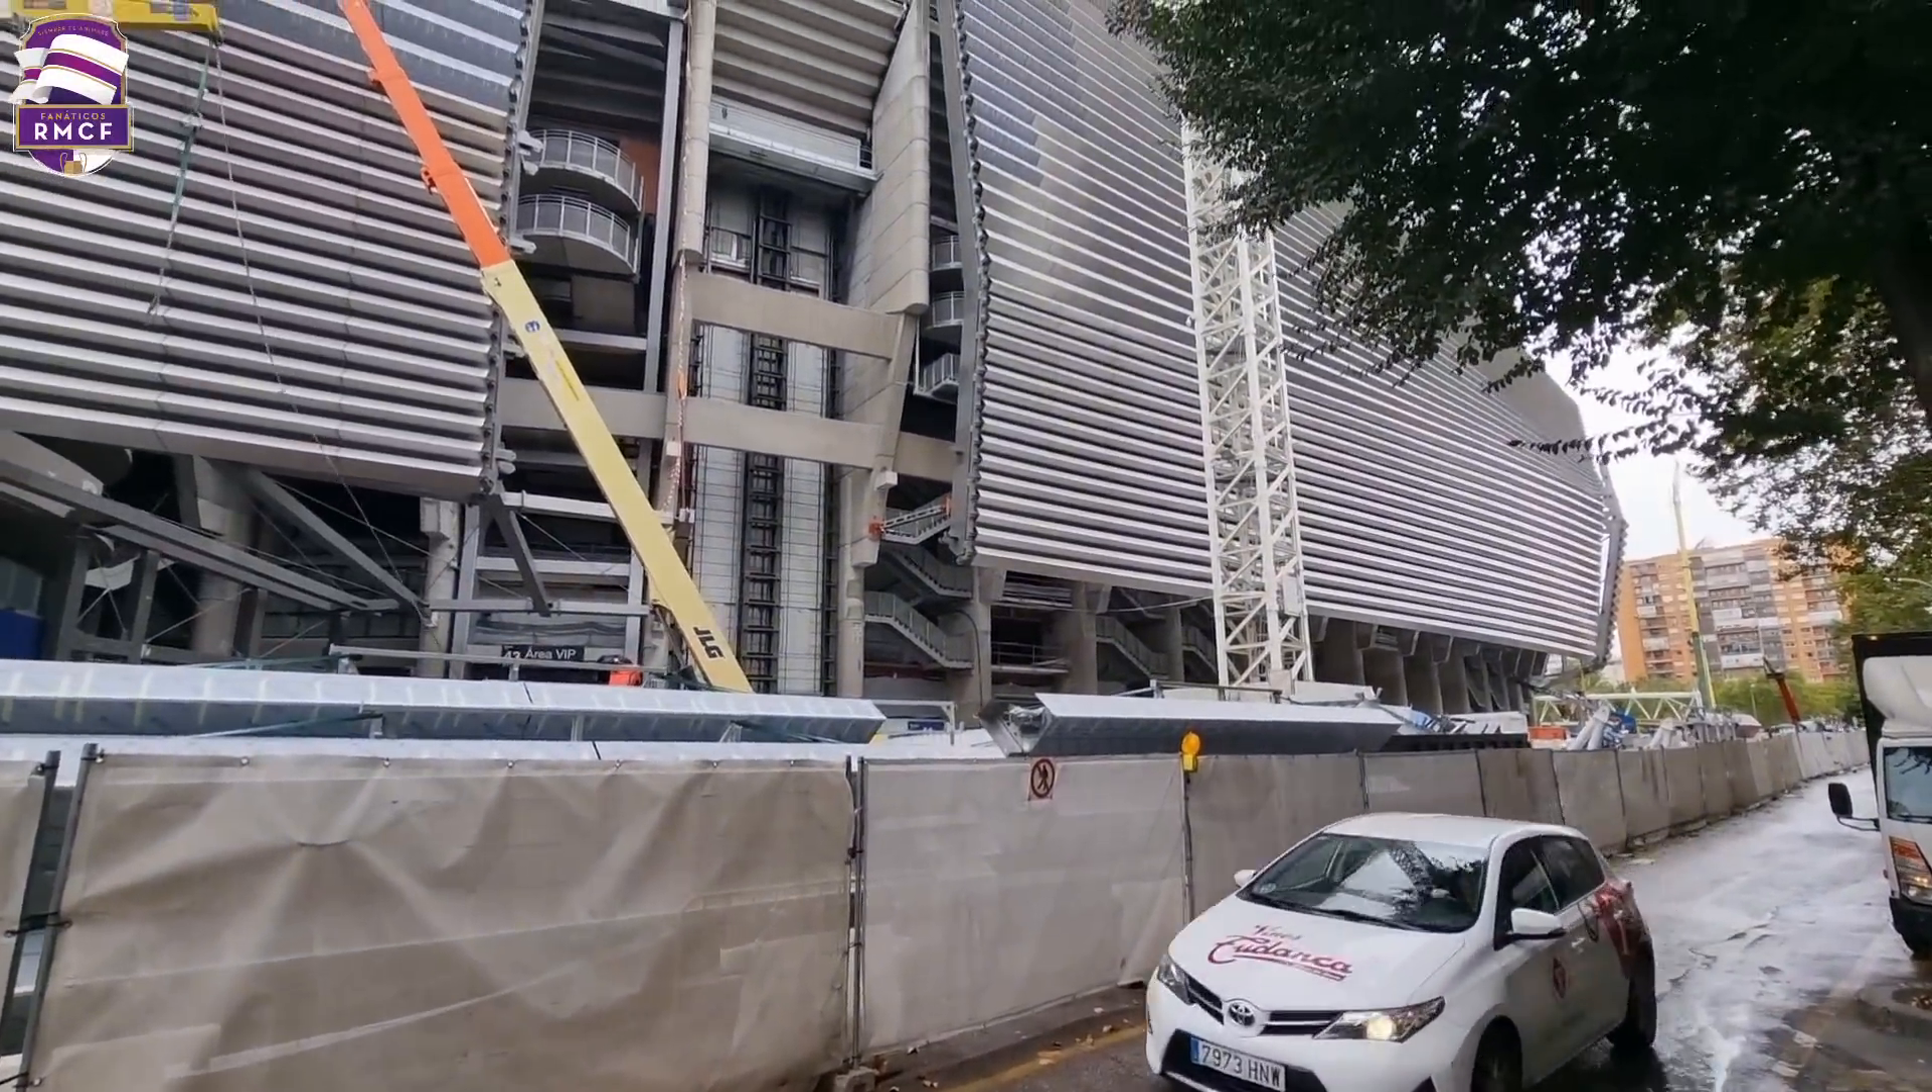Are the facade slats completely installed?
No.